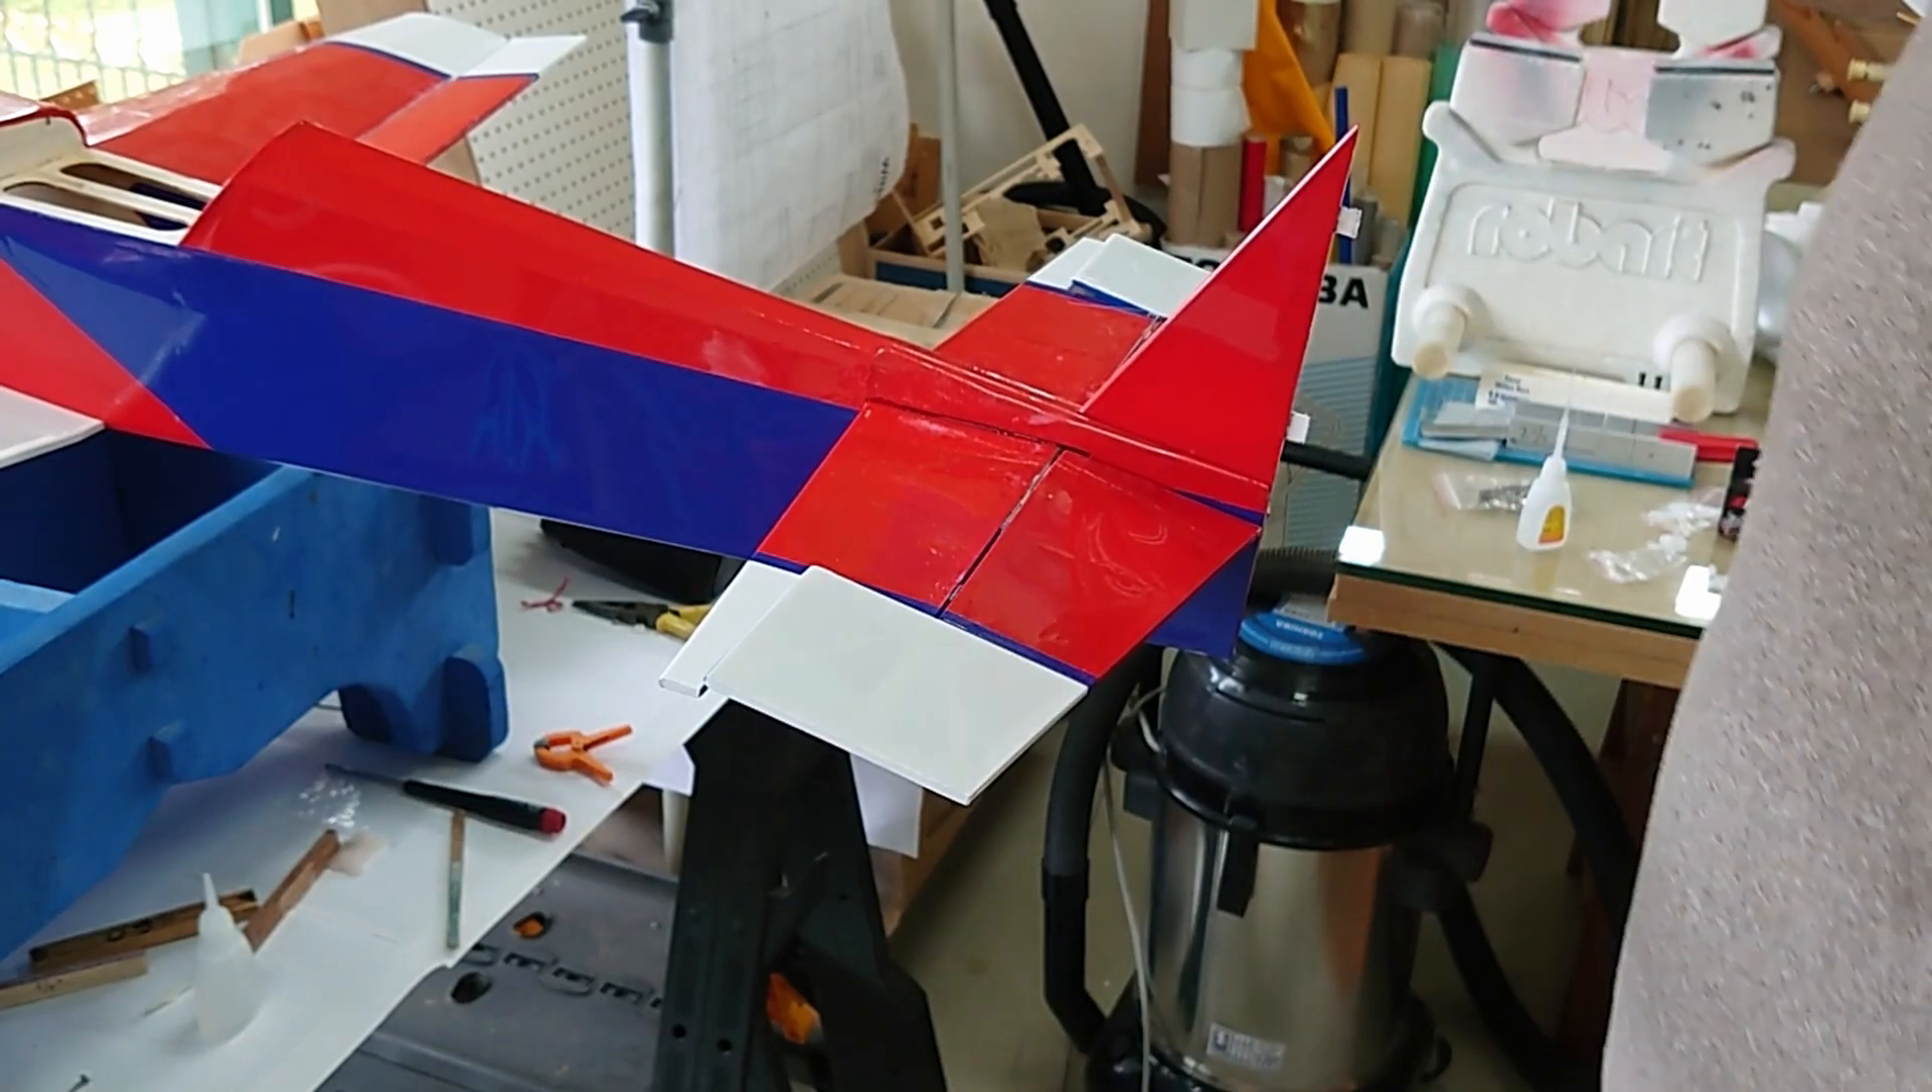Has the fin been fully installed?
Yes.